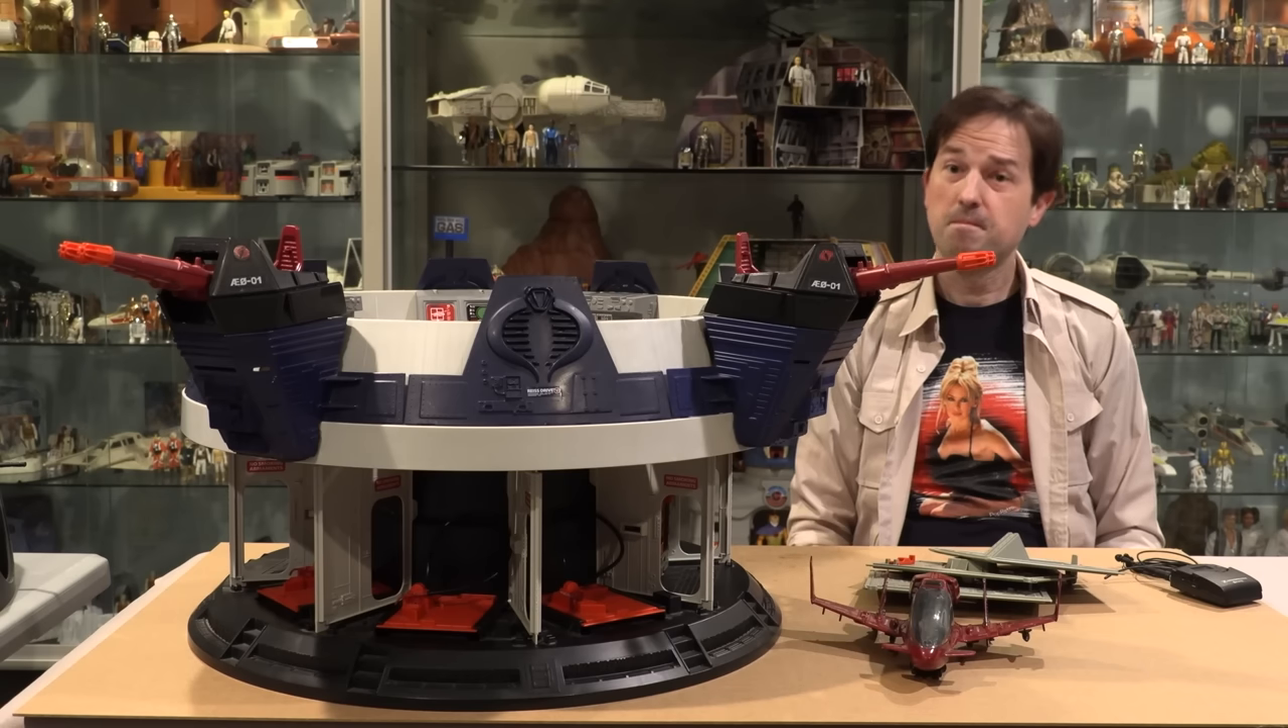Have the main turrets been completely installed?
Yes.